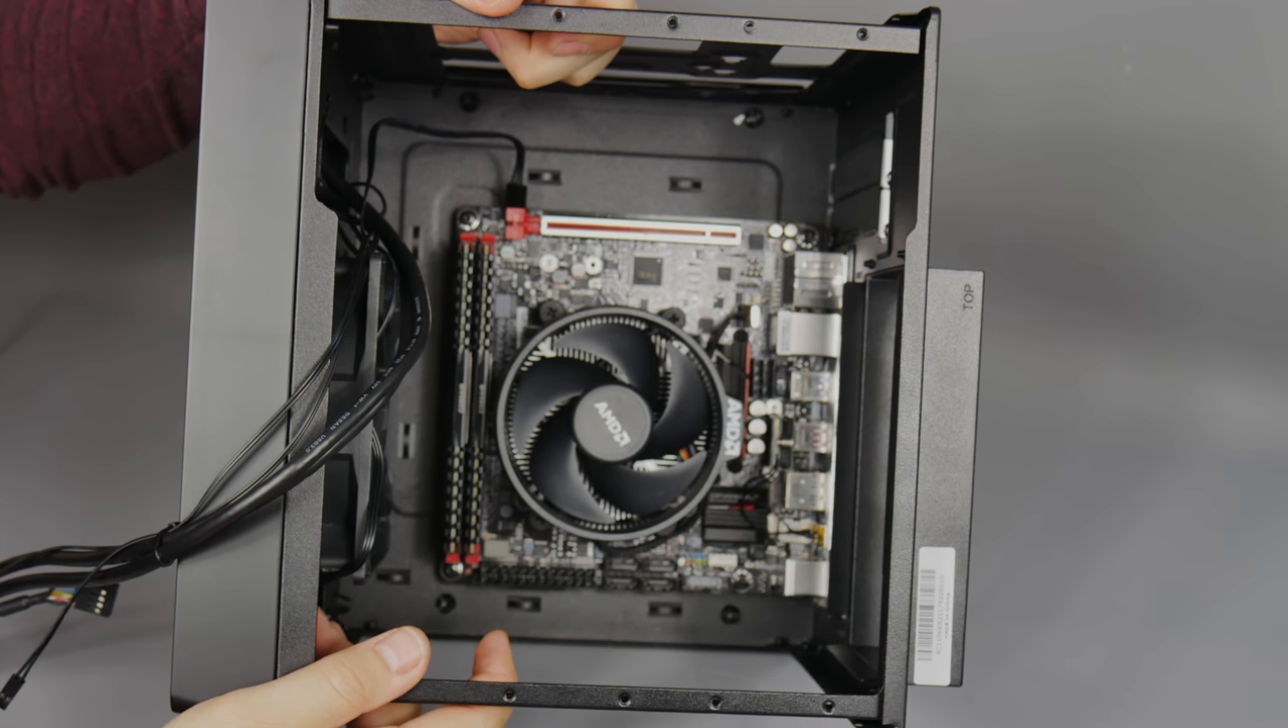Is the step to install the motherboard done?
Yes.